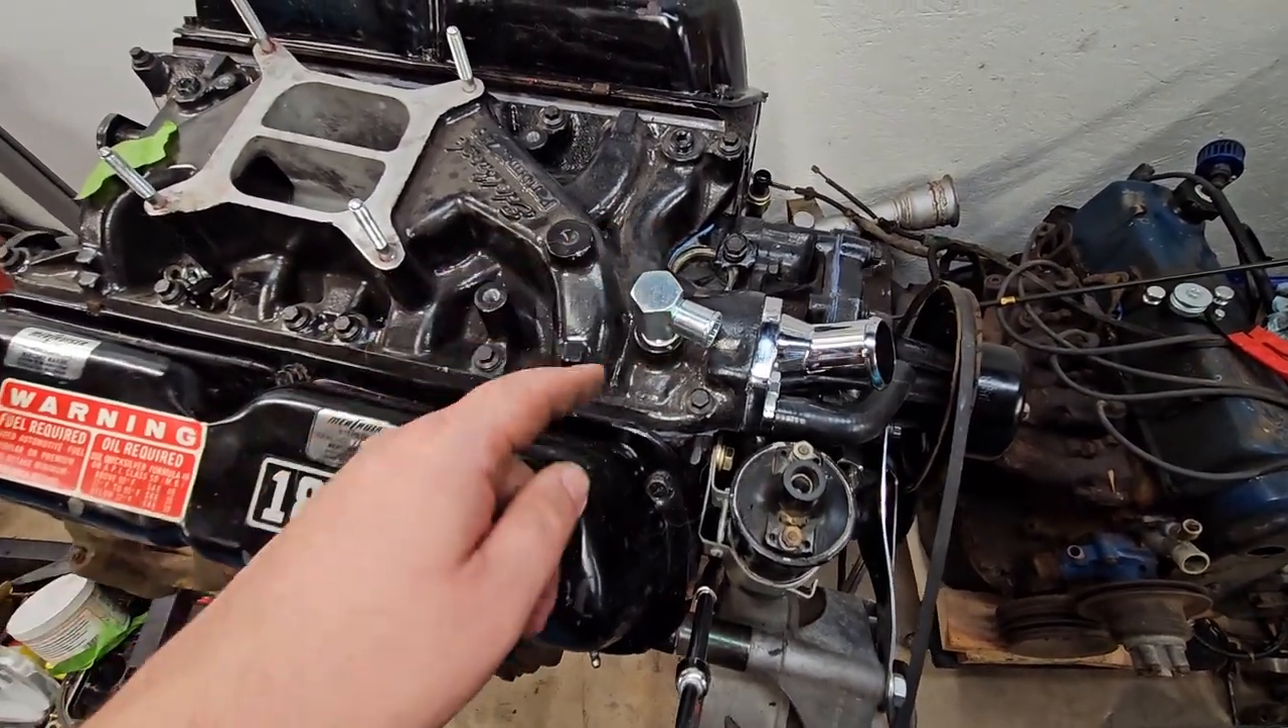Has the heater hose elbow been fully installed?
Yes.